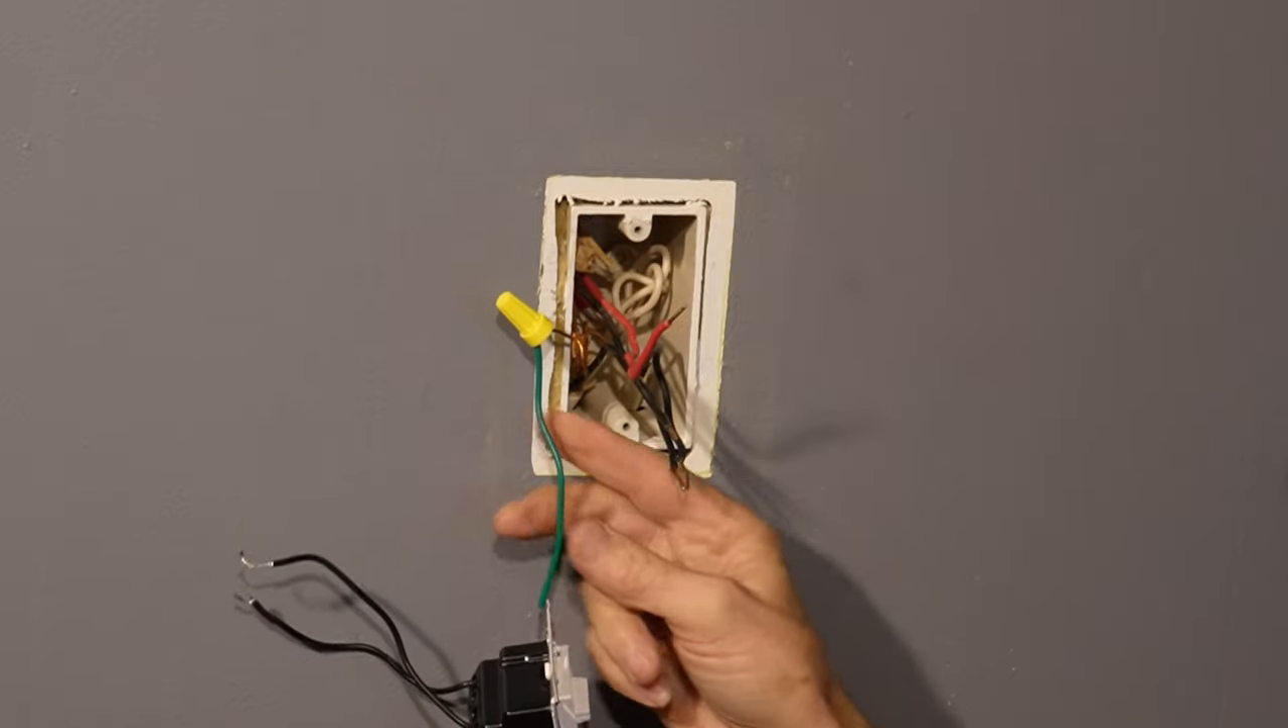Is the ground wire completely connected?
Yes.